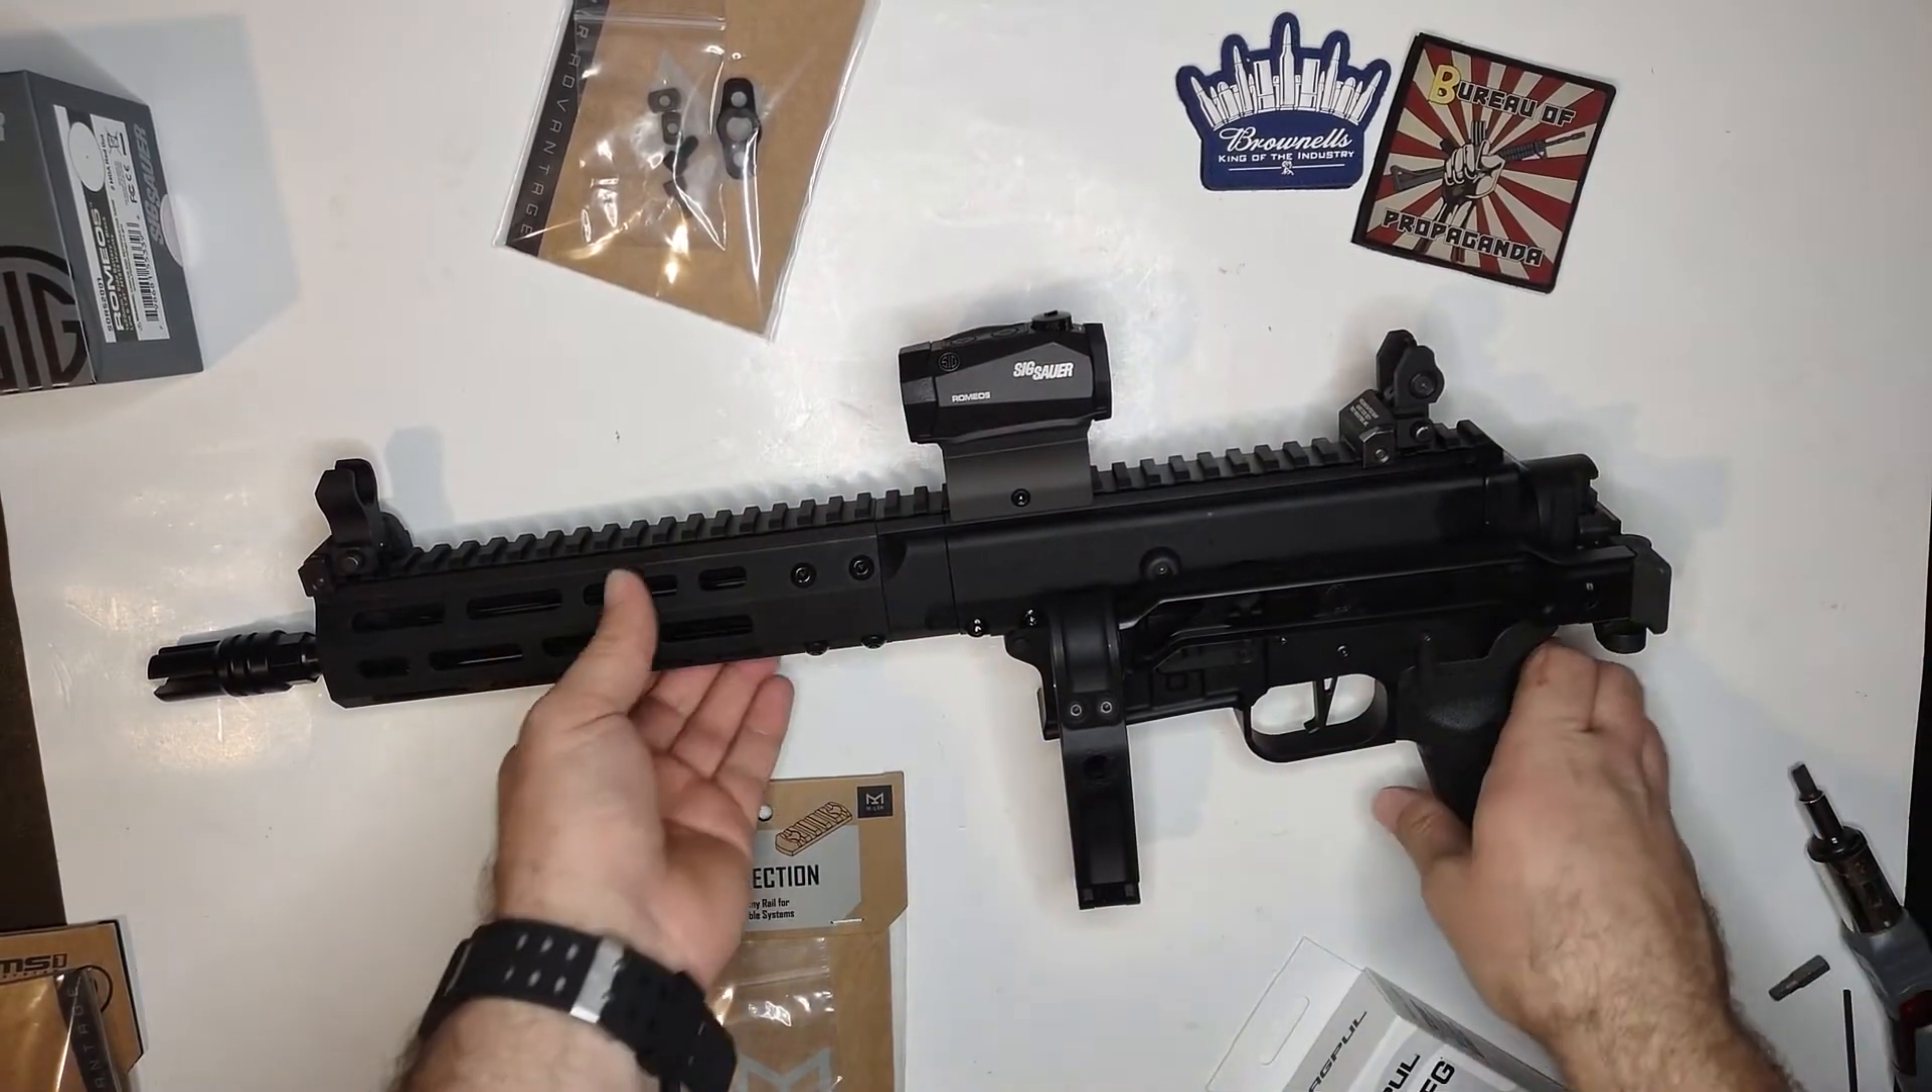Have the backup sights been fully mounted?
Yes.